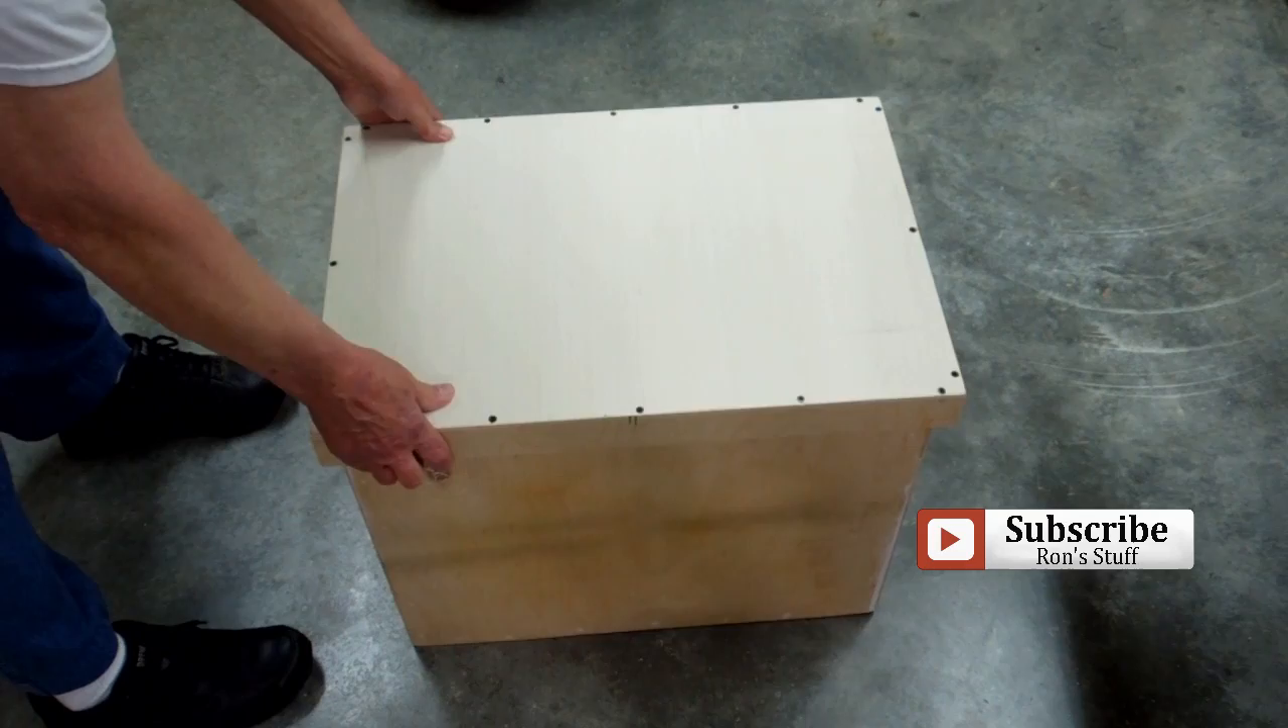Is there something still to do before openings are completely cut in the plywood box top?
Yes.